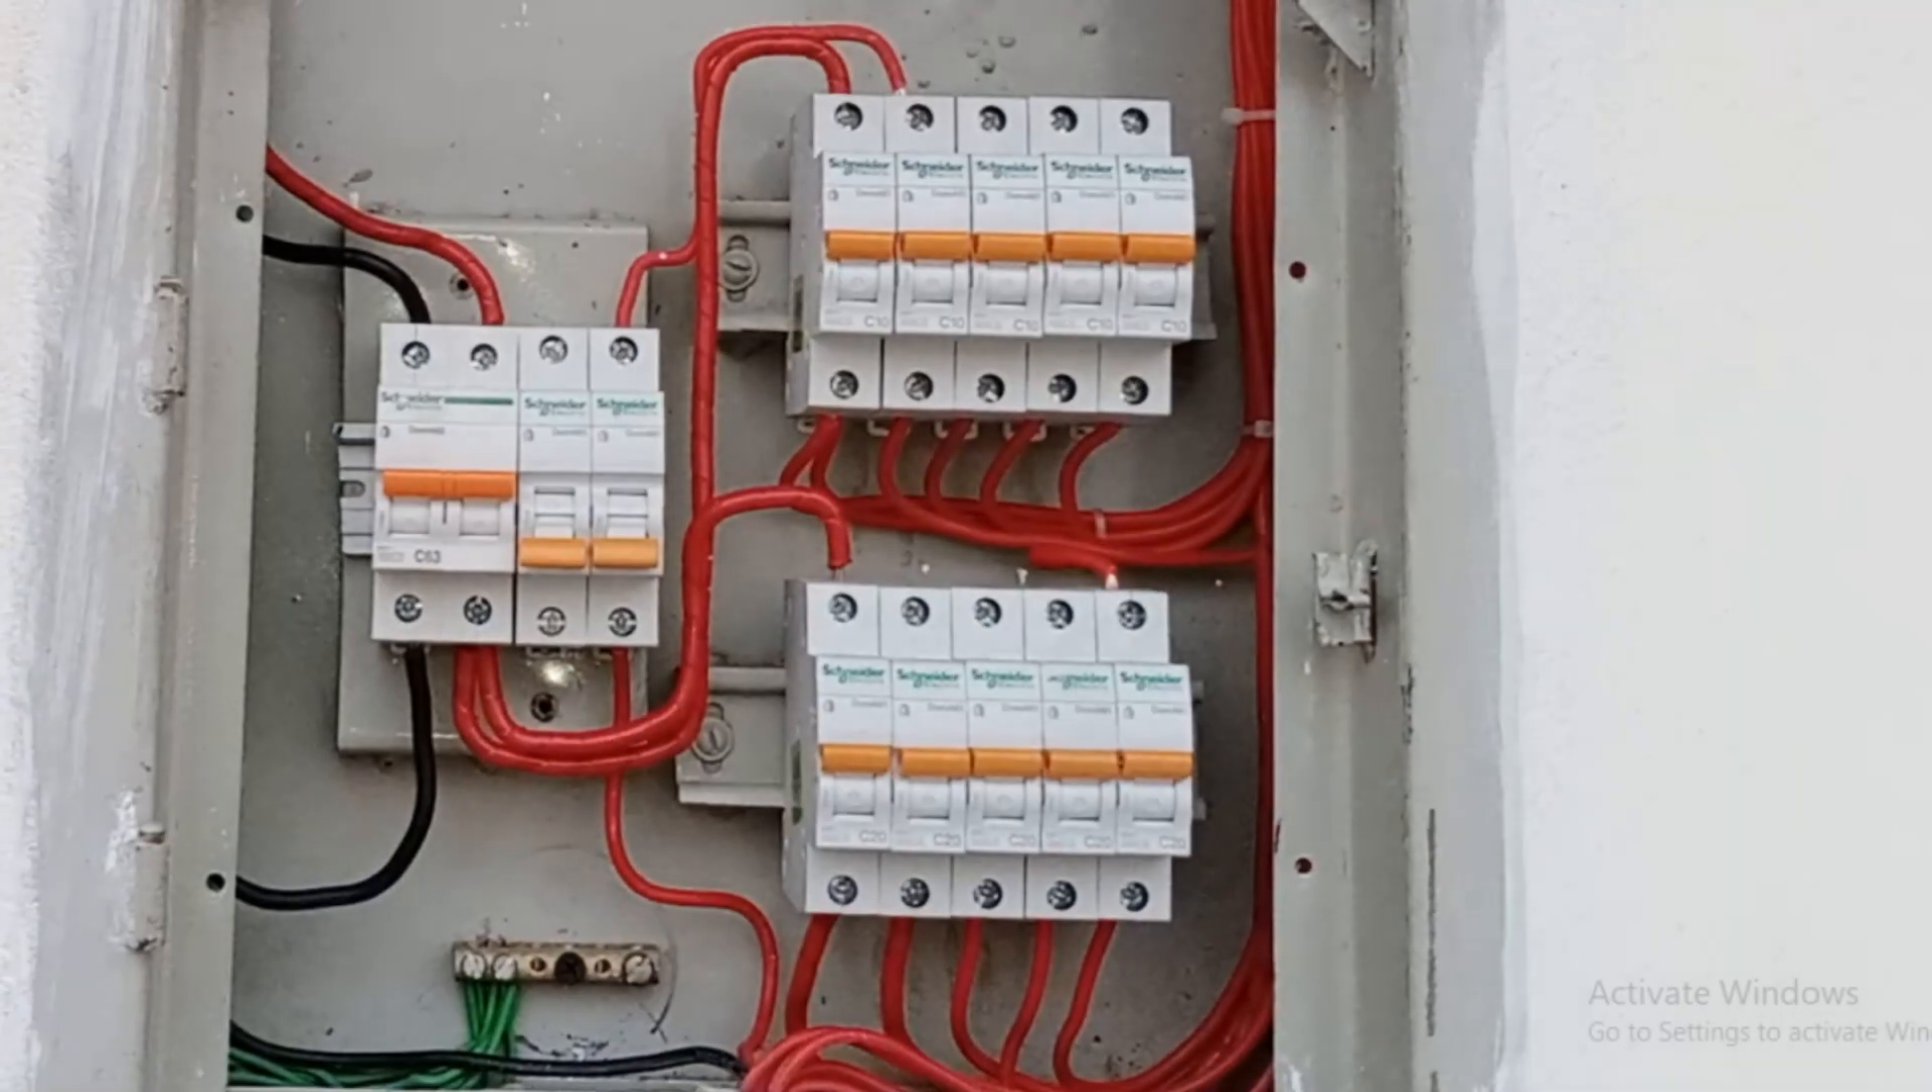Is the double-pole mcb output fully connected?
Yes.